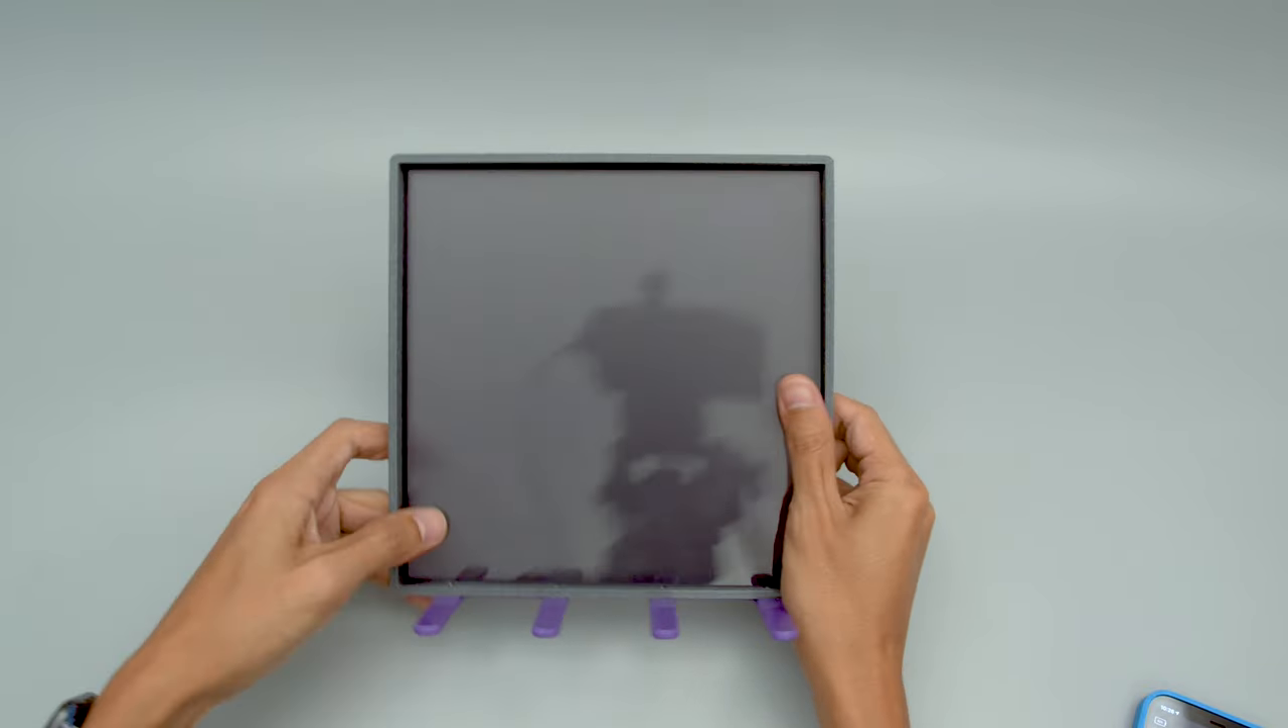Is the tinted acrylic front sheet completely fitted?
Yes.